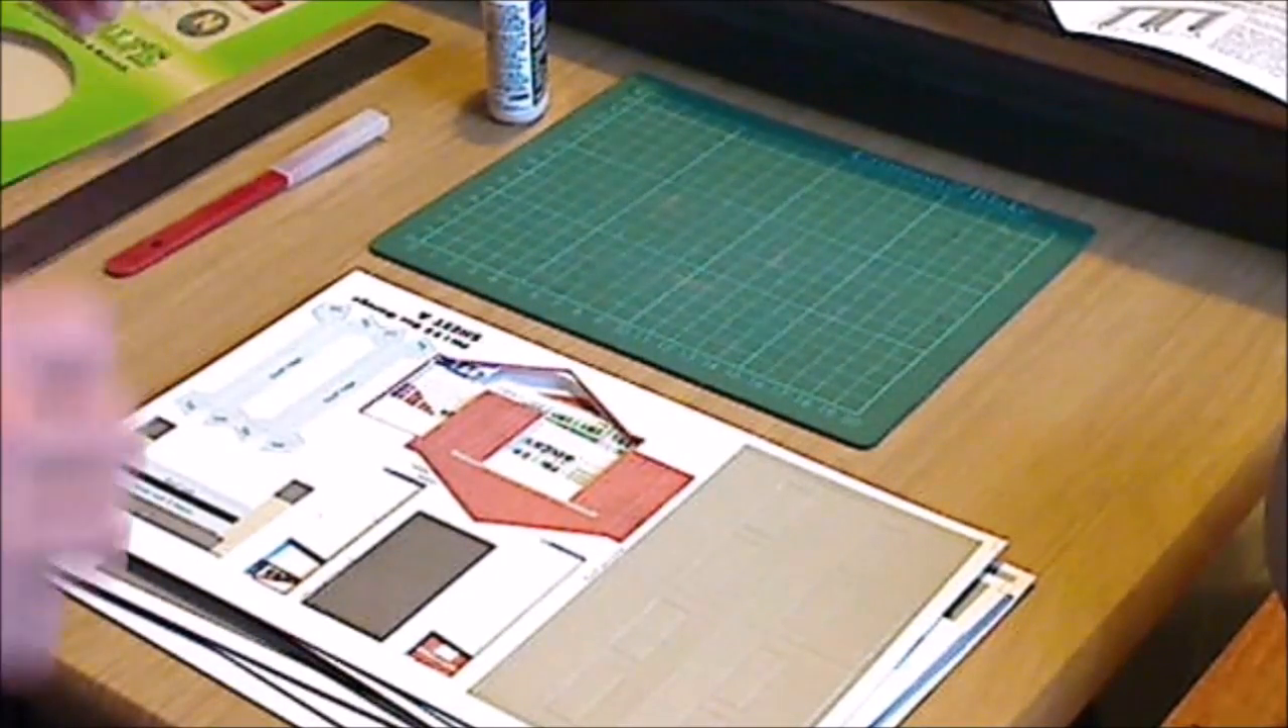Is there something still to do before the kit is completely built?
Yes.